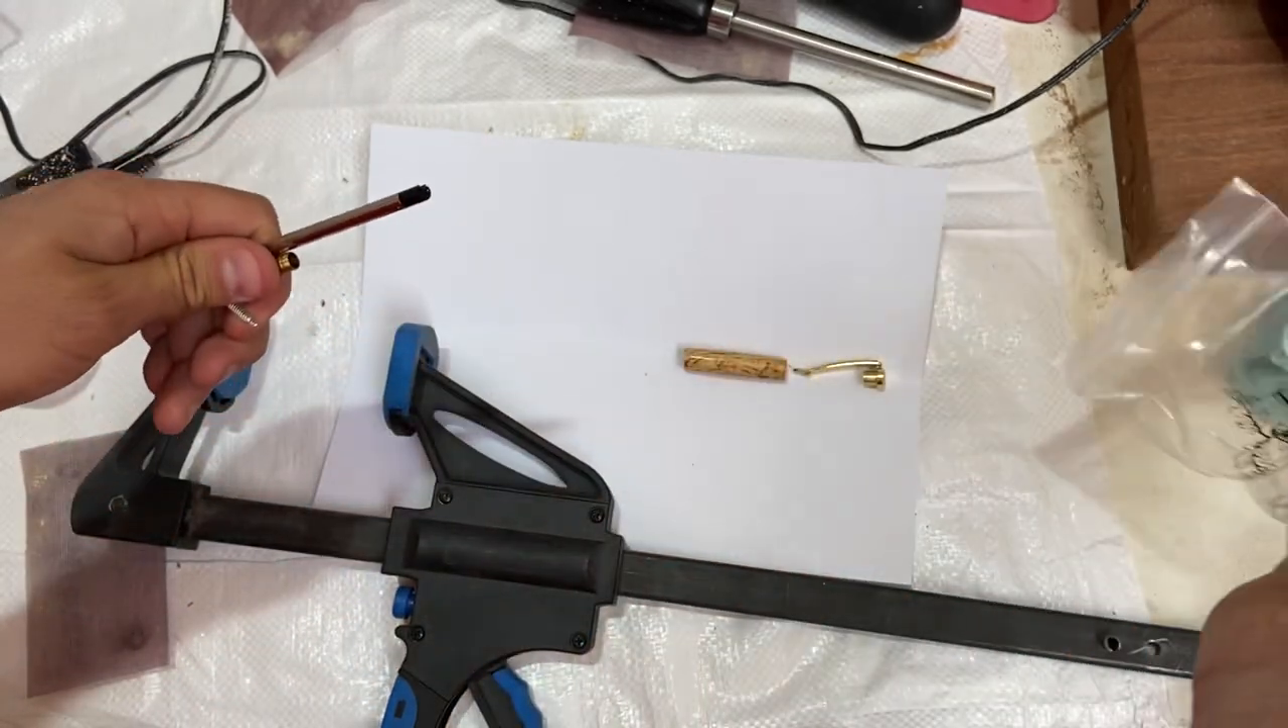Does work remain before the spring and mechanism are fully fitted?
Yes.